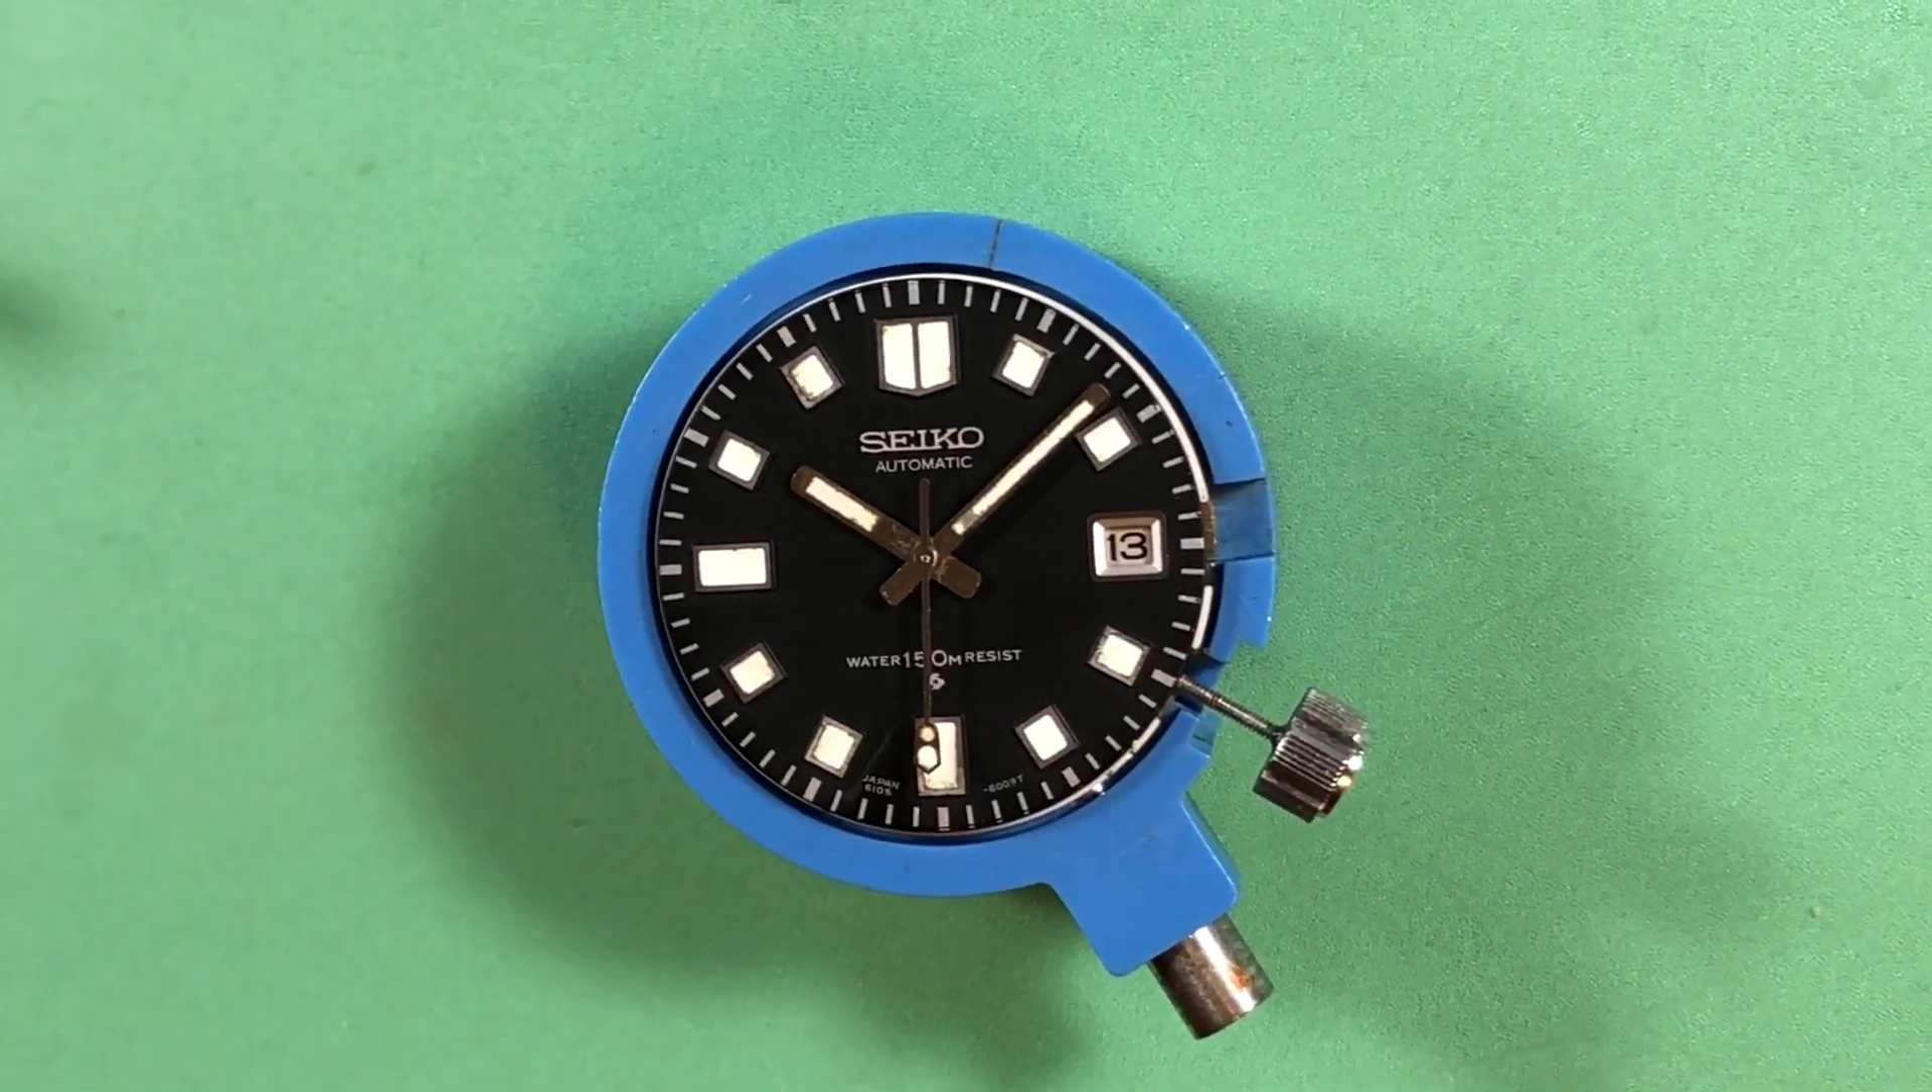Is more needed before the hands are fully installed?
No.